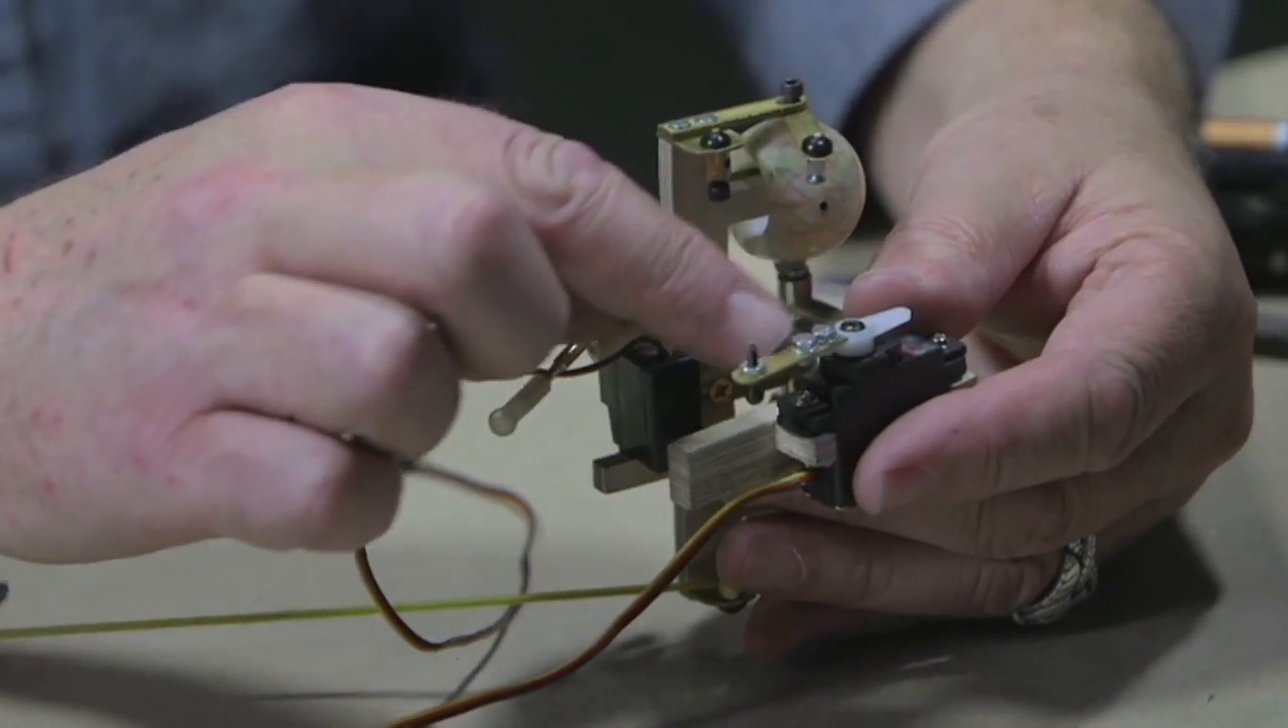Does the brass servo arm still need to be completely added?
No.